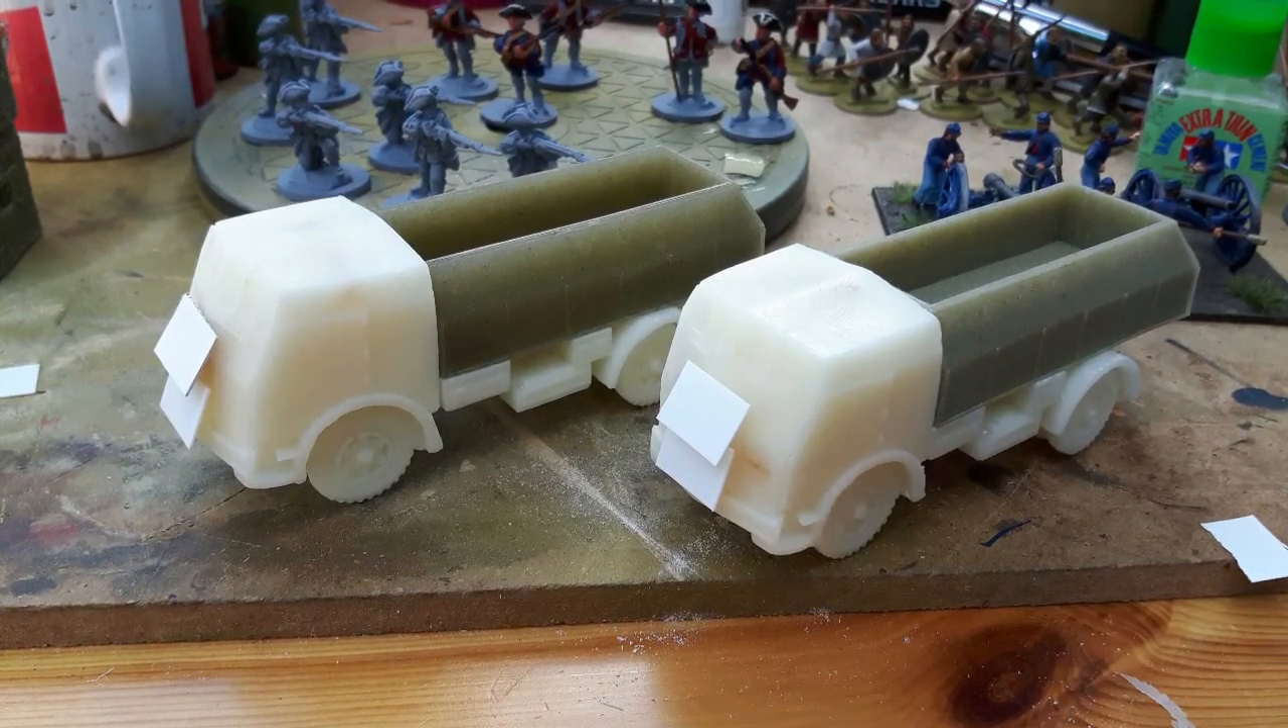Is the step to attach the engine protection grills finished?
Yes.